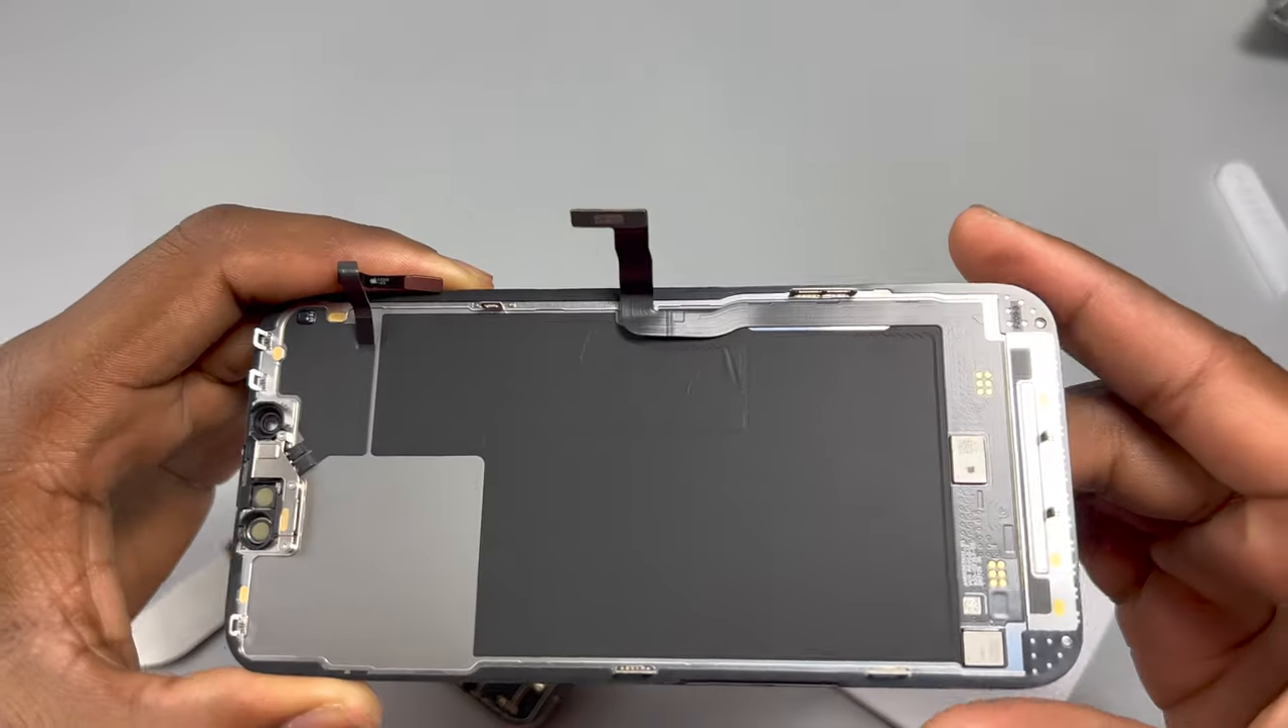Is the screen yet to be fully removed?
No.